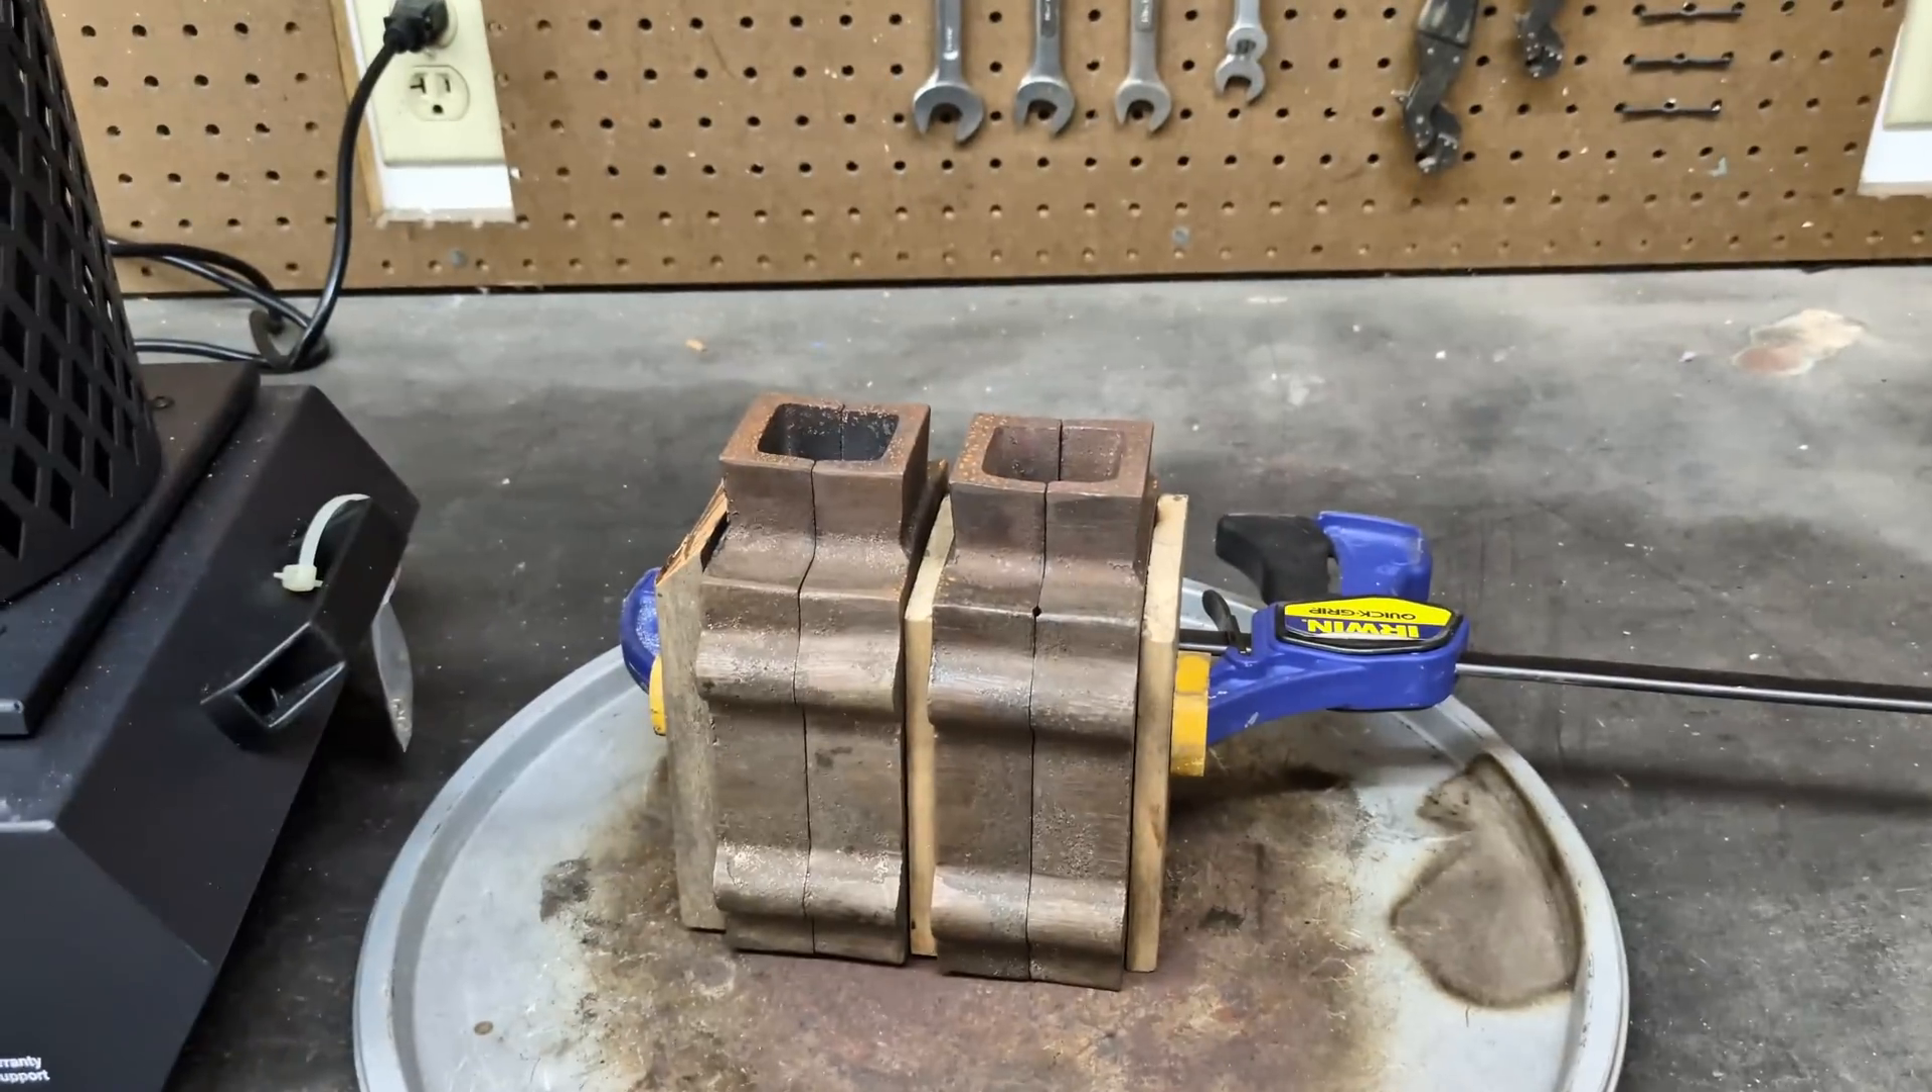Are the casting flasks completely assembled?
Yes.